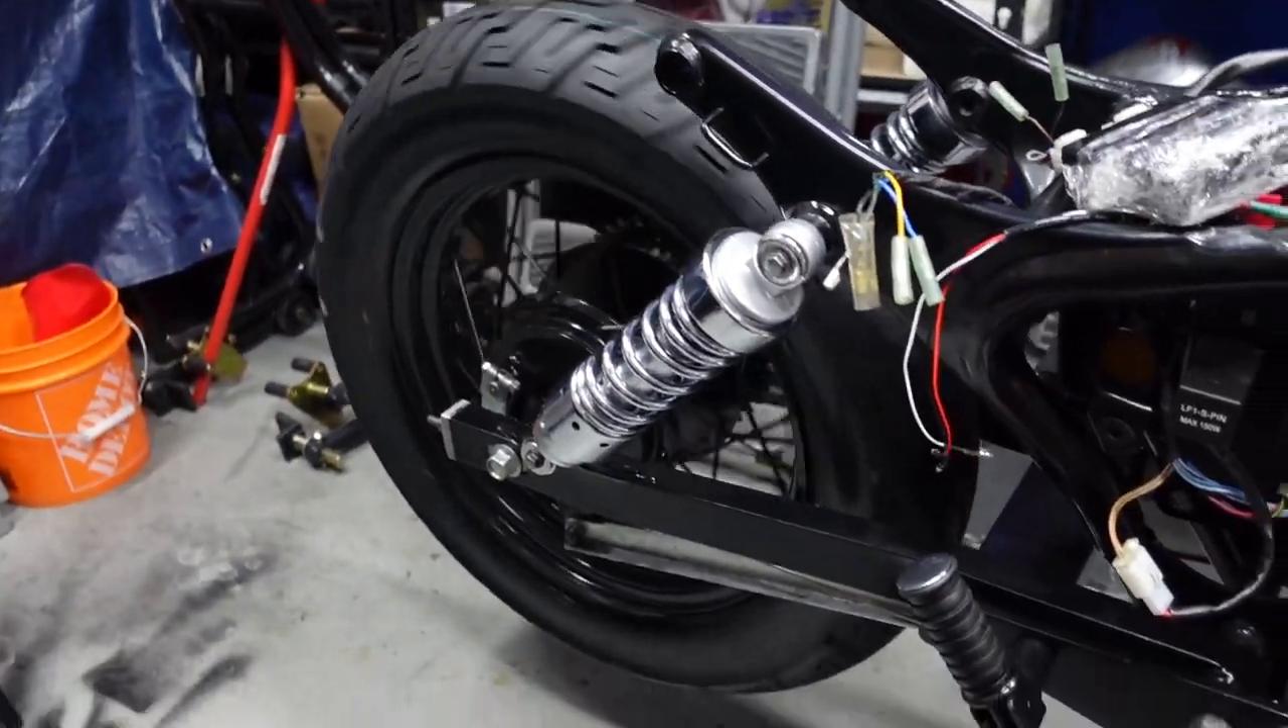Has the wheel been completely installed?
Yes.